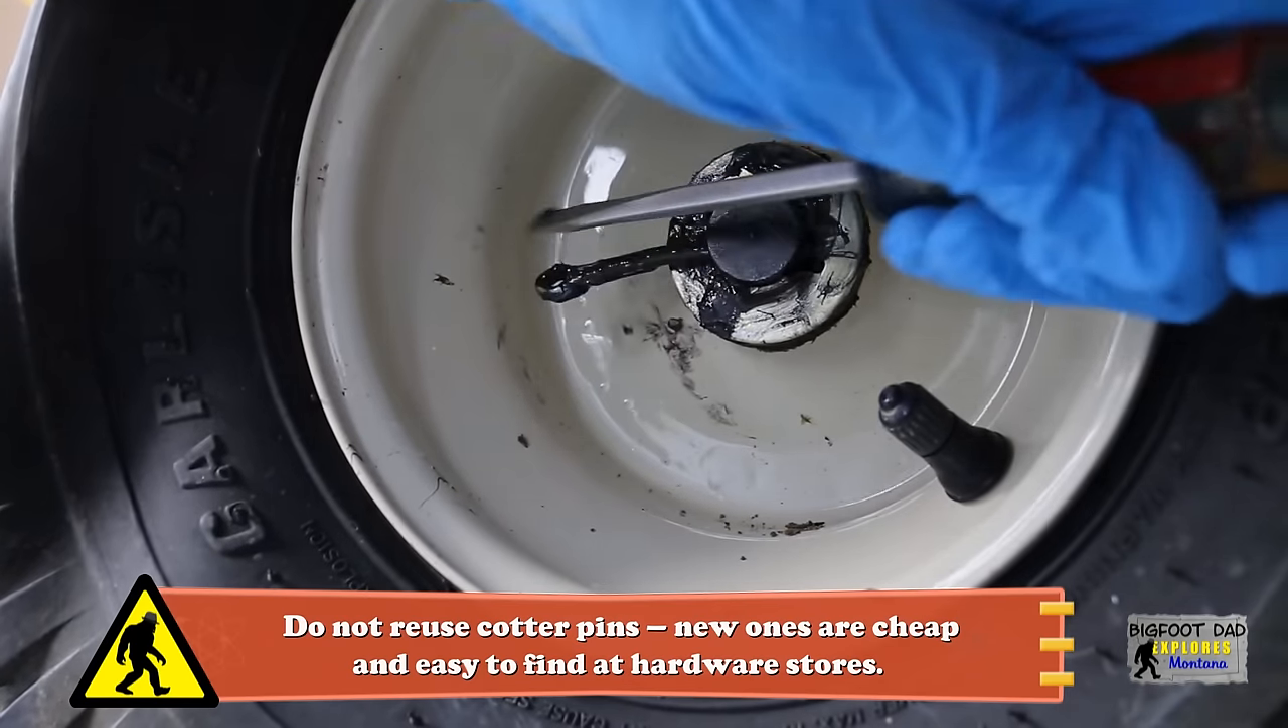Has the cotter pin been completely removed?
No.